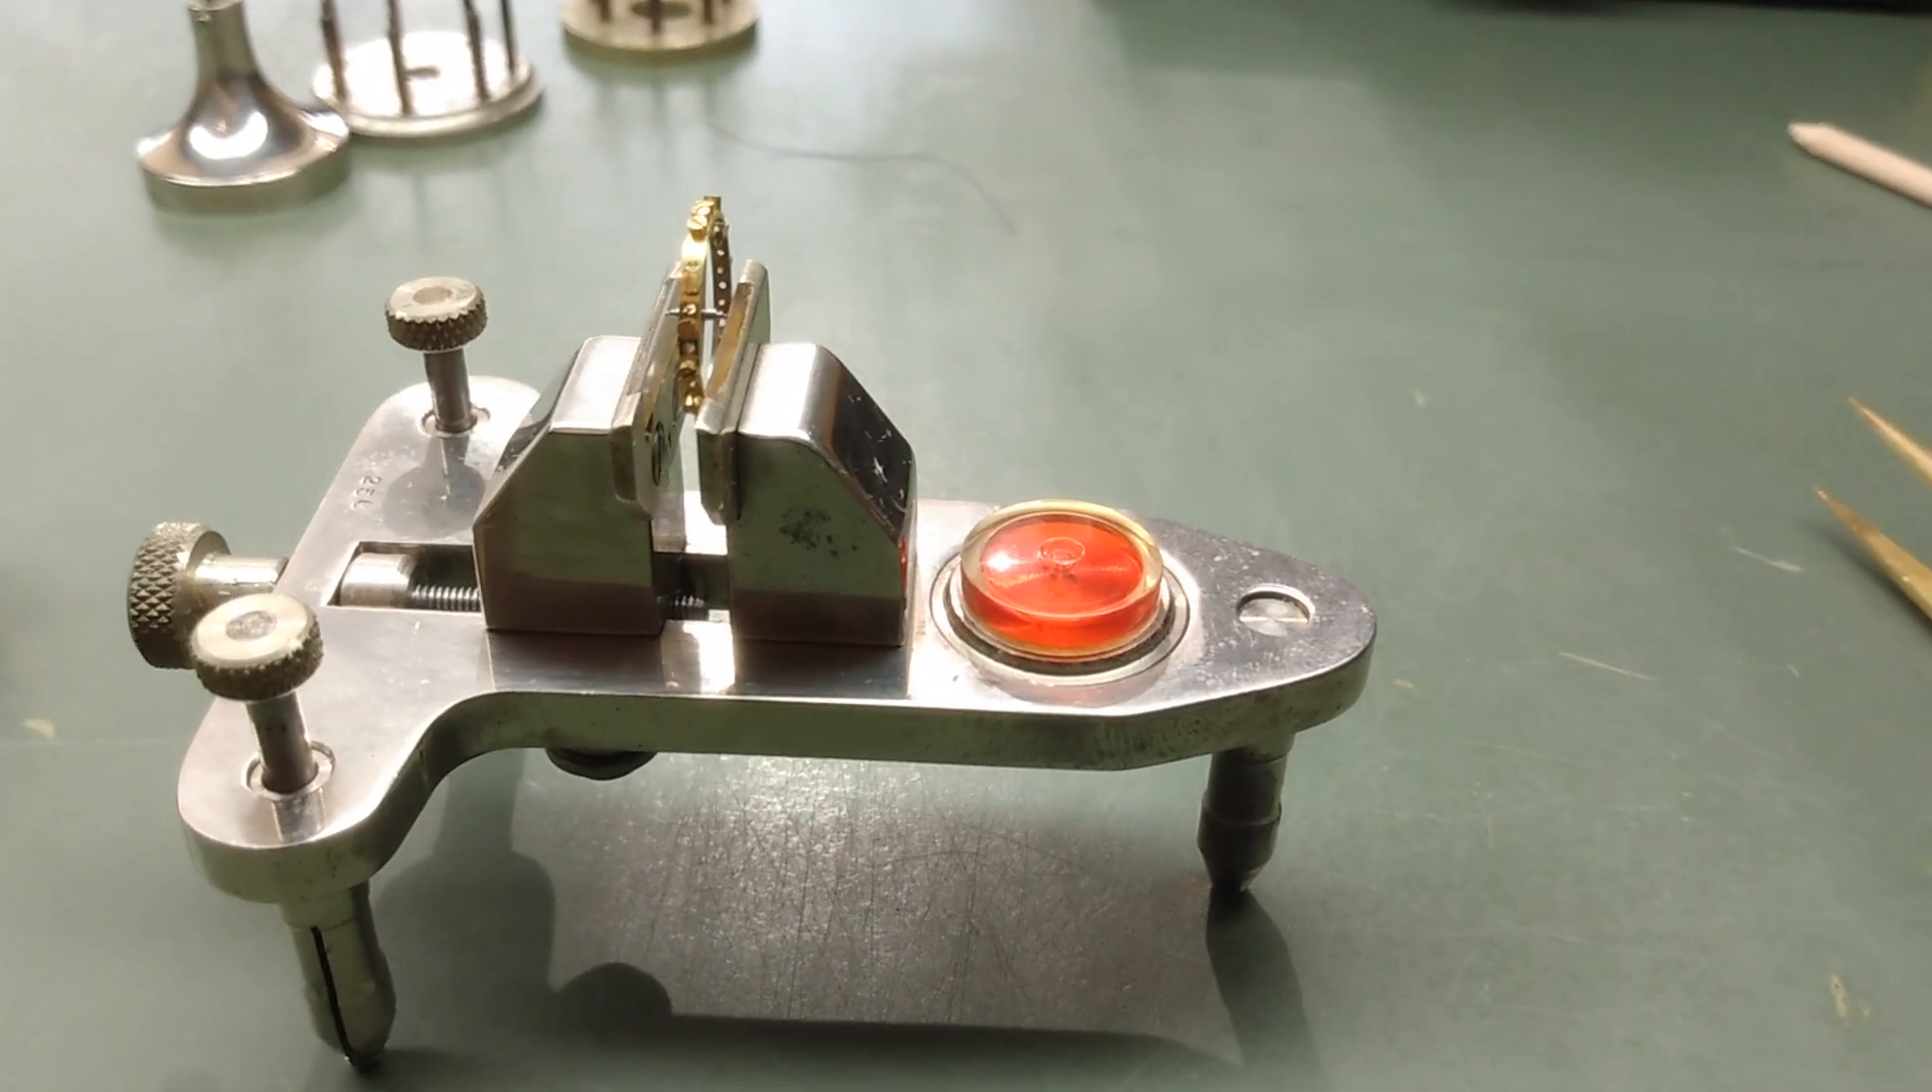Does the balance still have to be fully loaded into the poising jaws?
No.